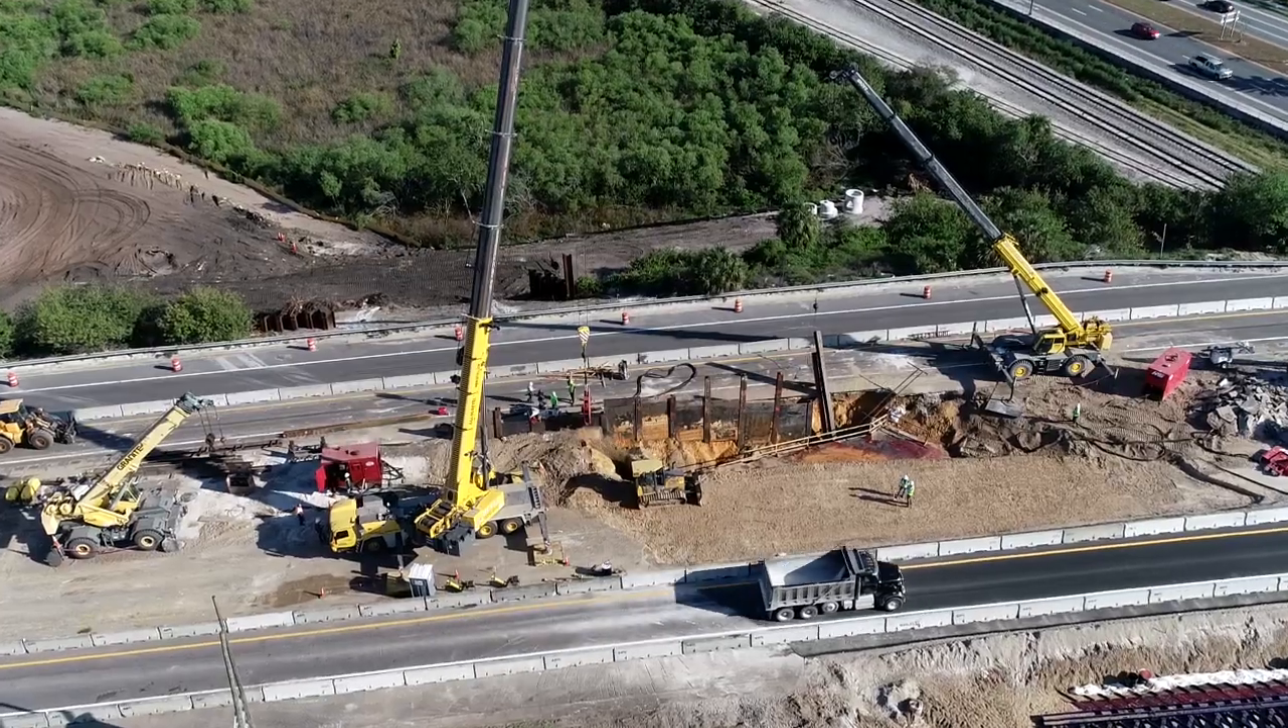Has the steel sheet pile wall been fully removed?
No.